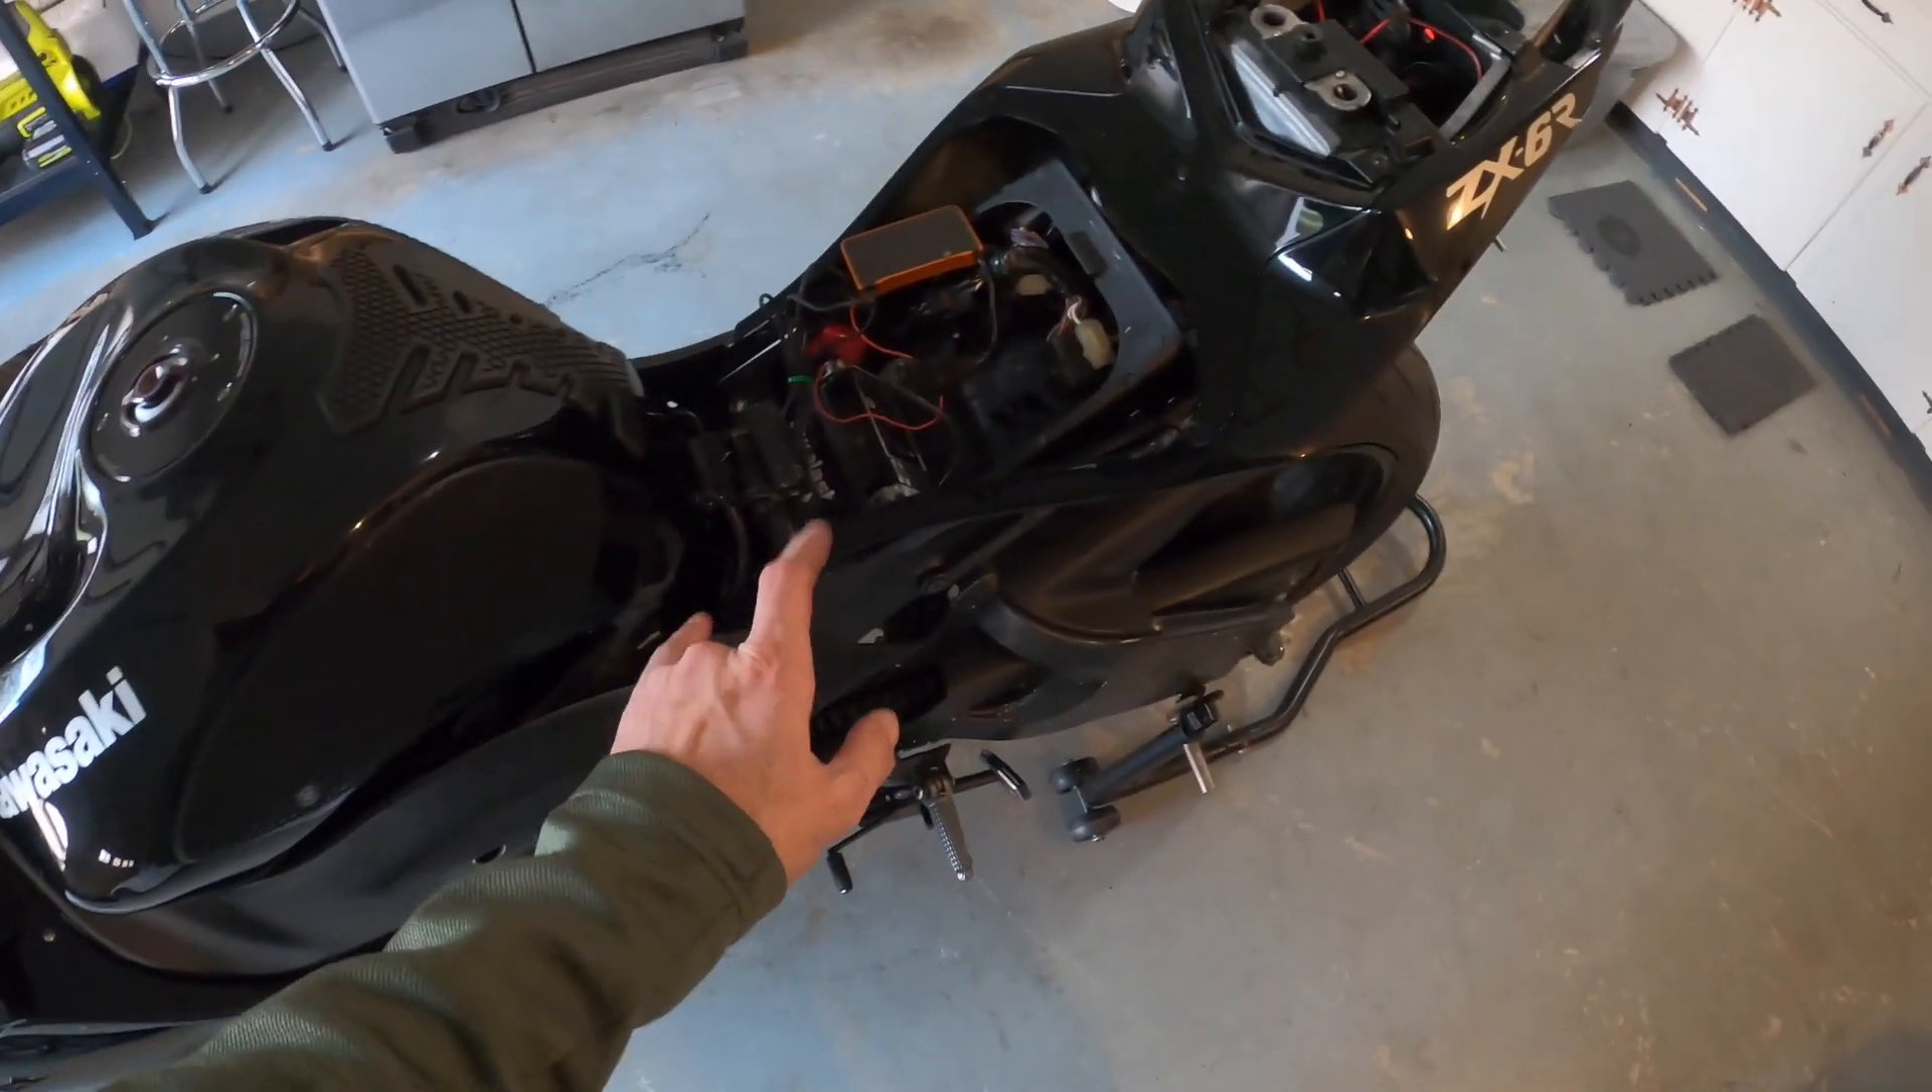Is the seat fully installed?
No.